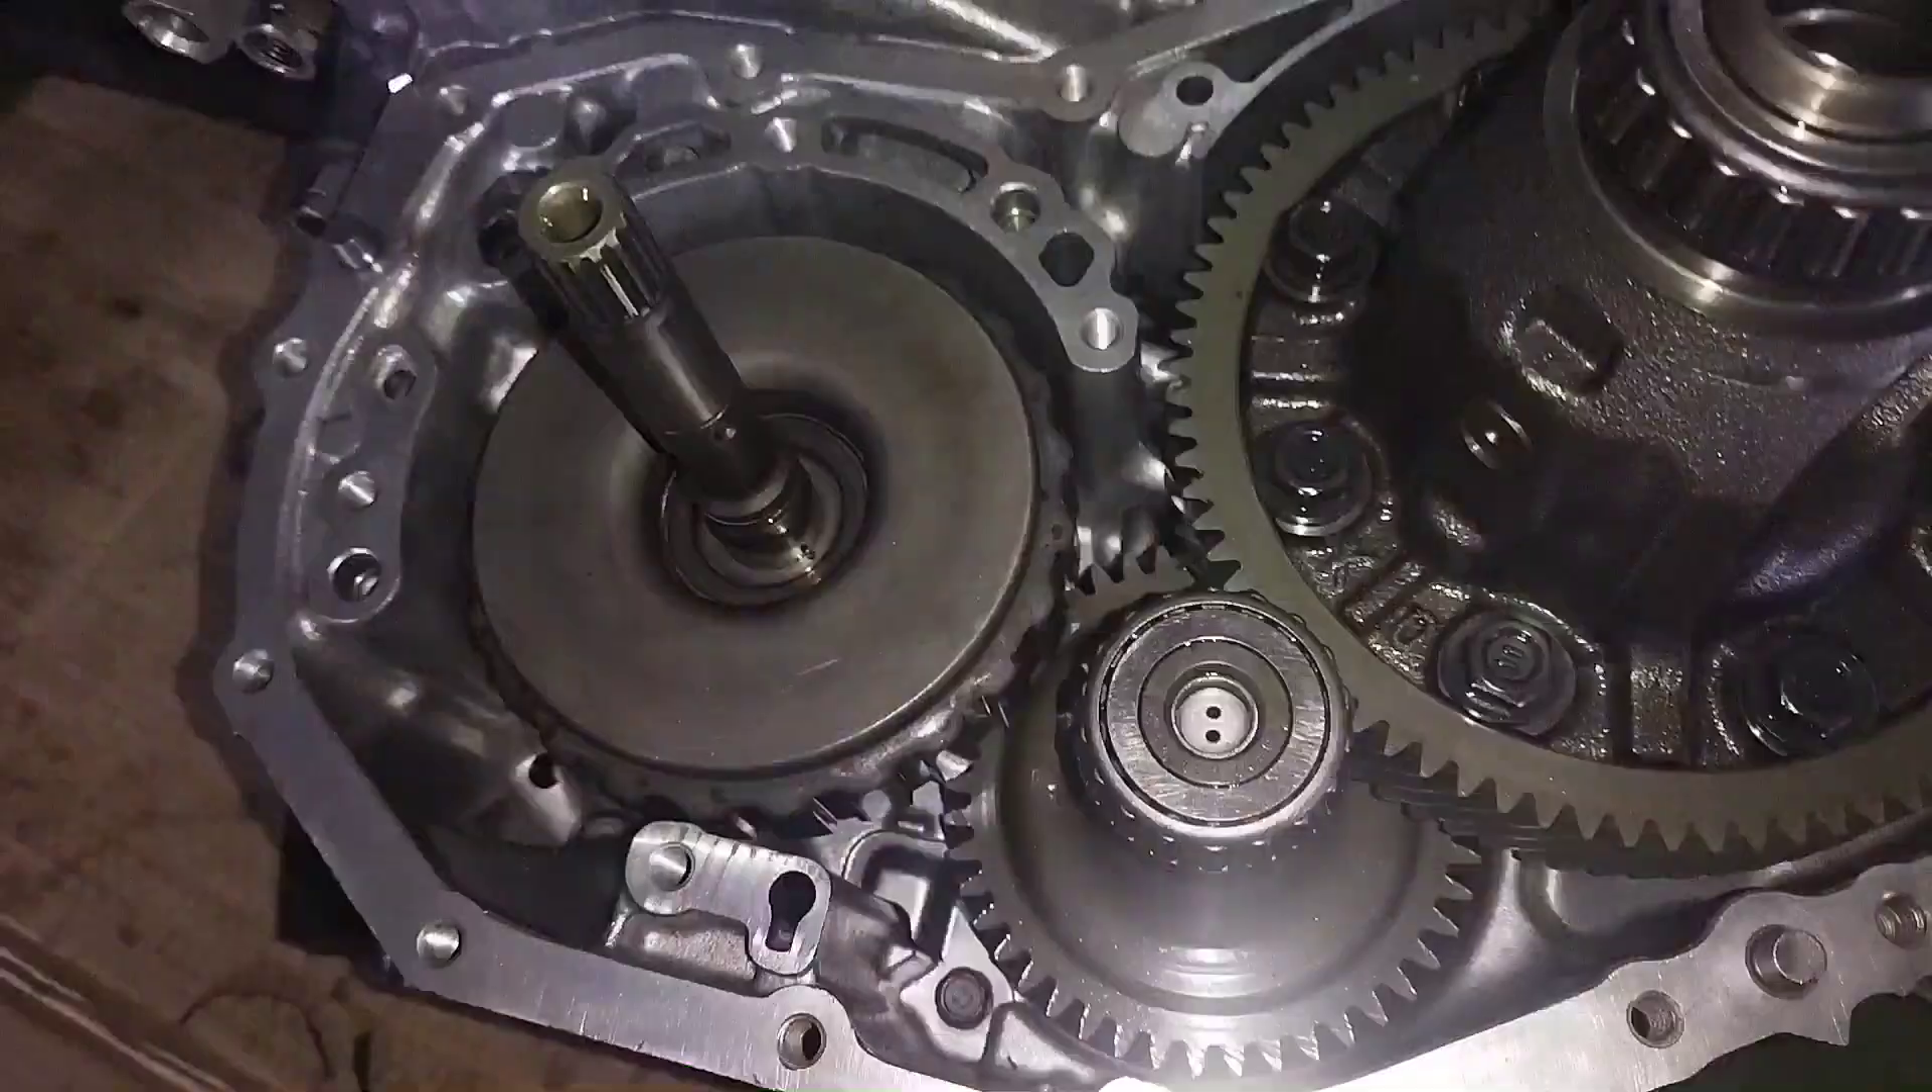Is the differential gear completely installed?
Yes.